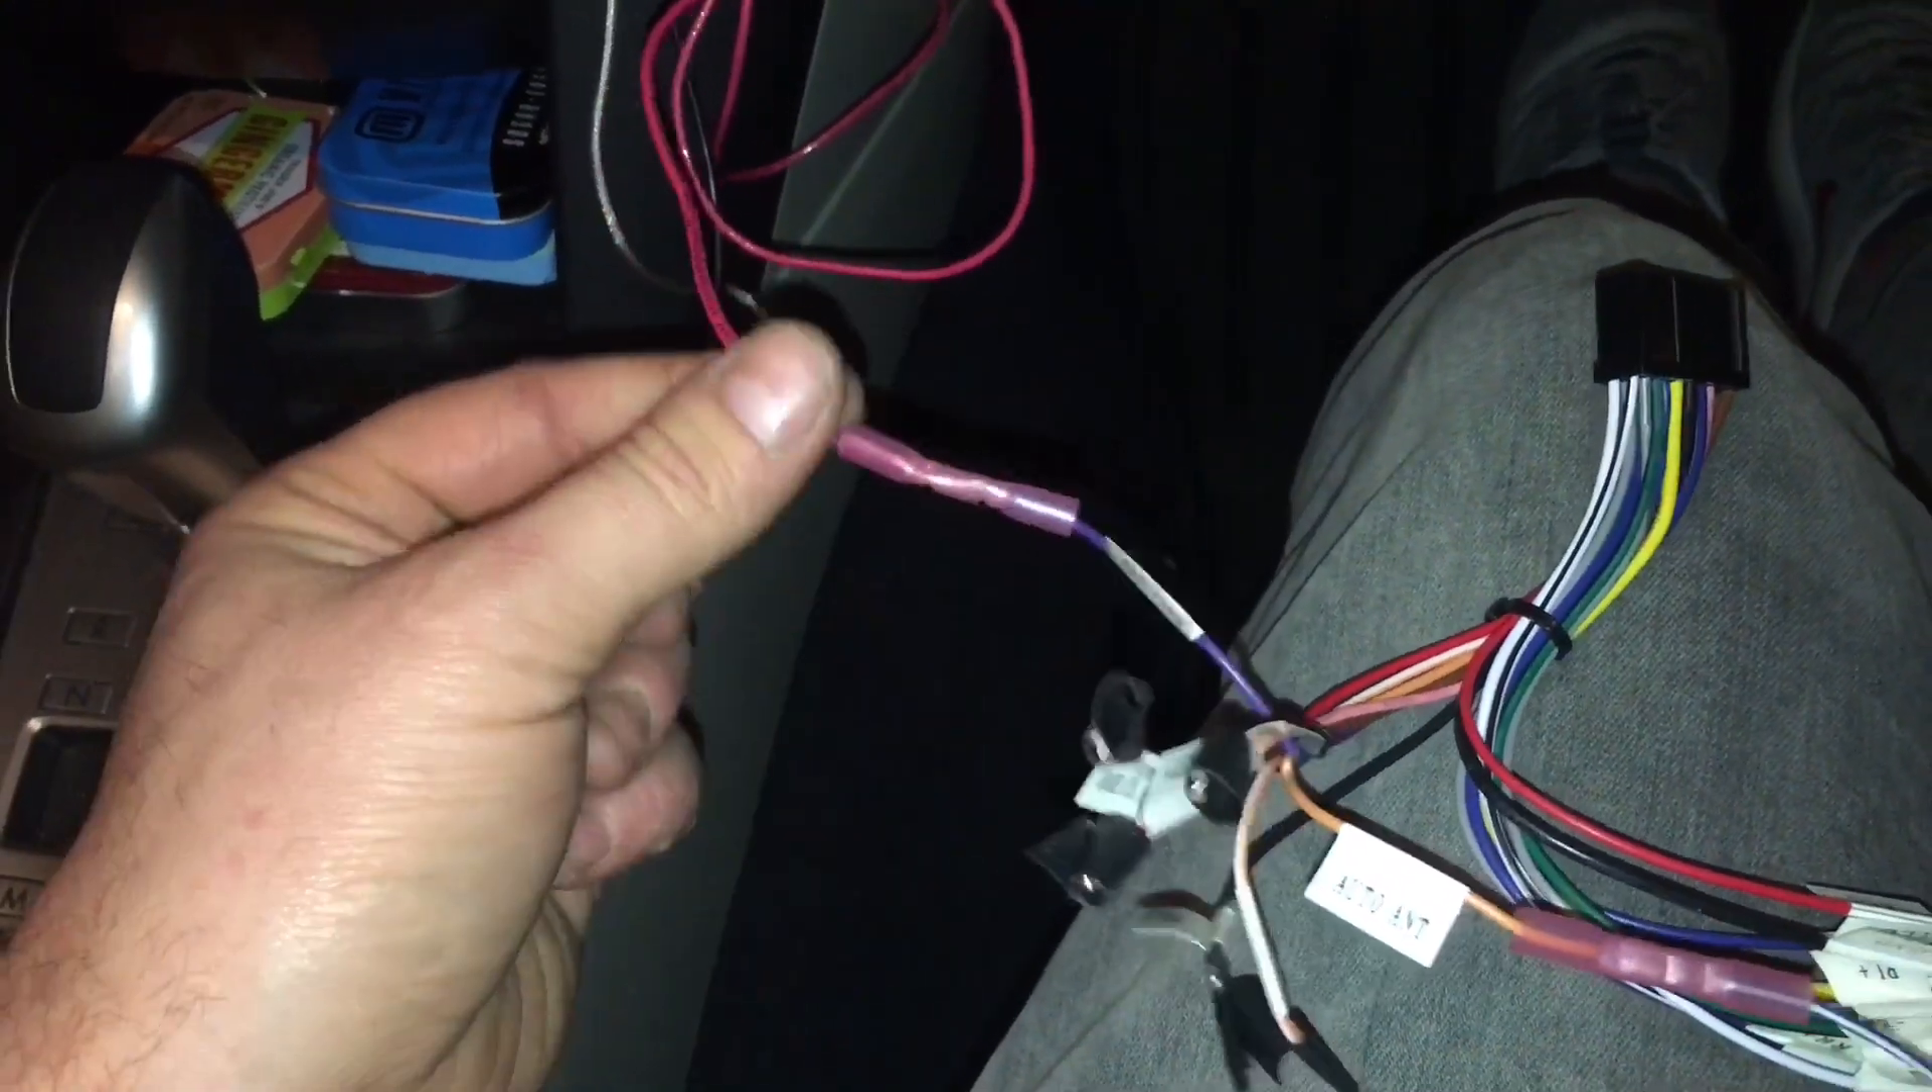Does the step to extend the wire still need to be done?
No.